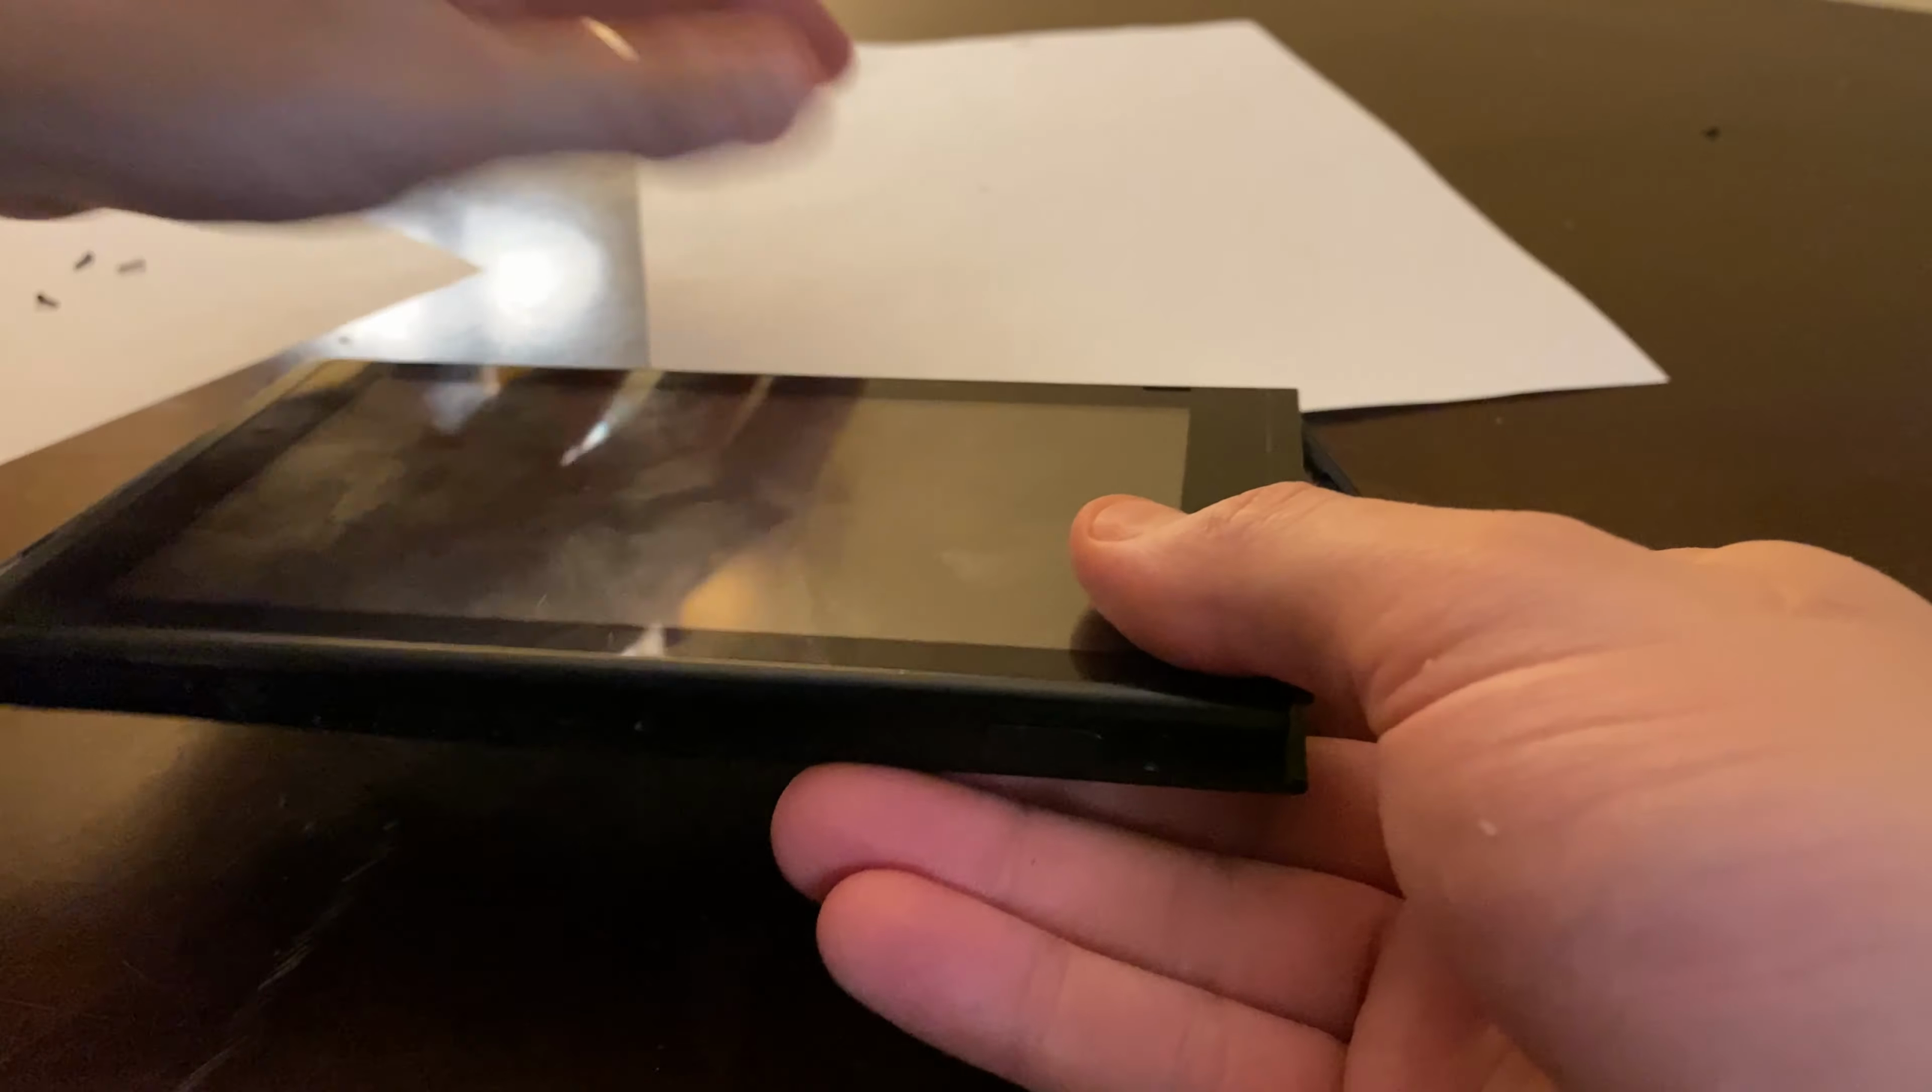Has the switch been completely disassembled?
No.